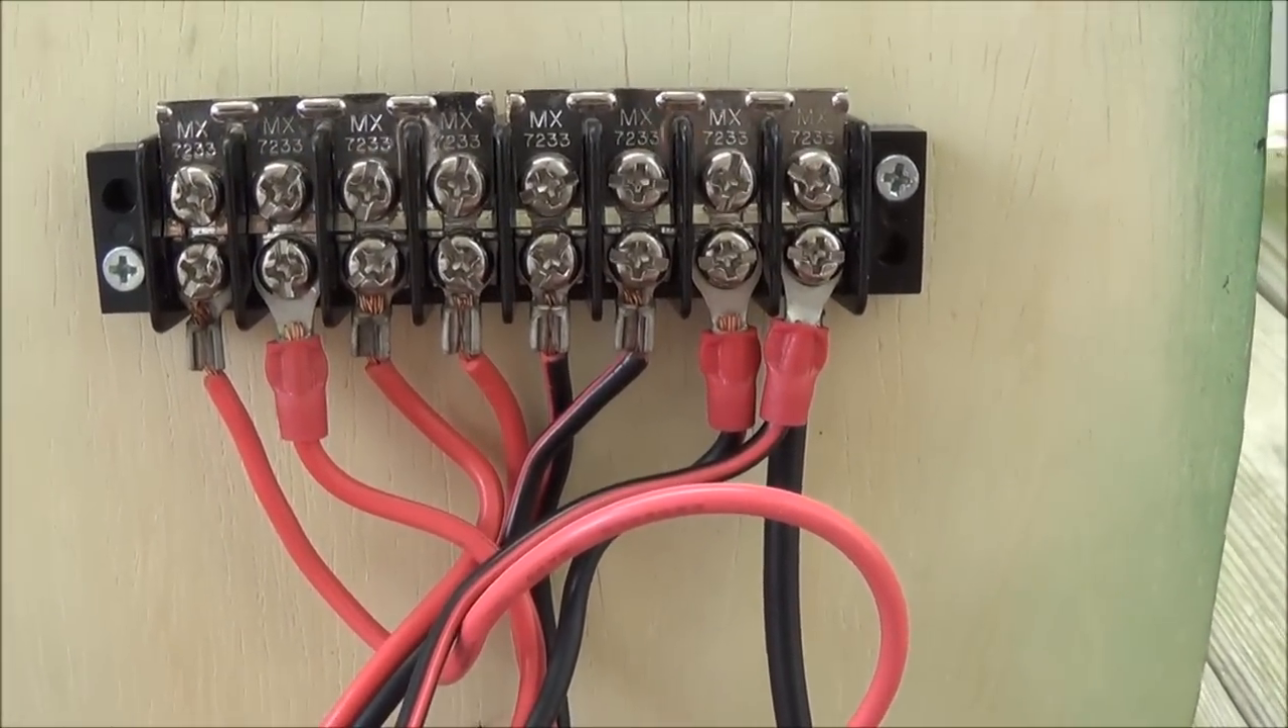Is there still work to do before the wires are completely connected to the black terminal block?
No.